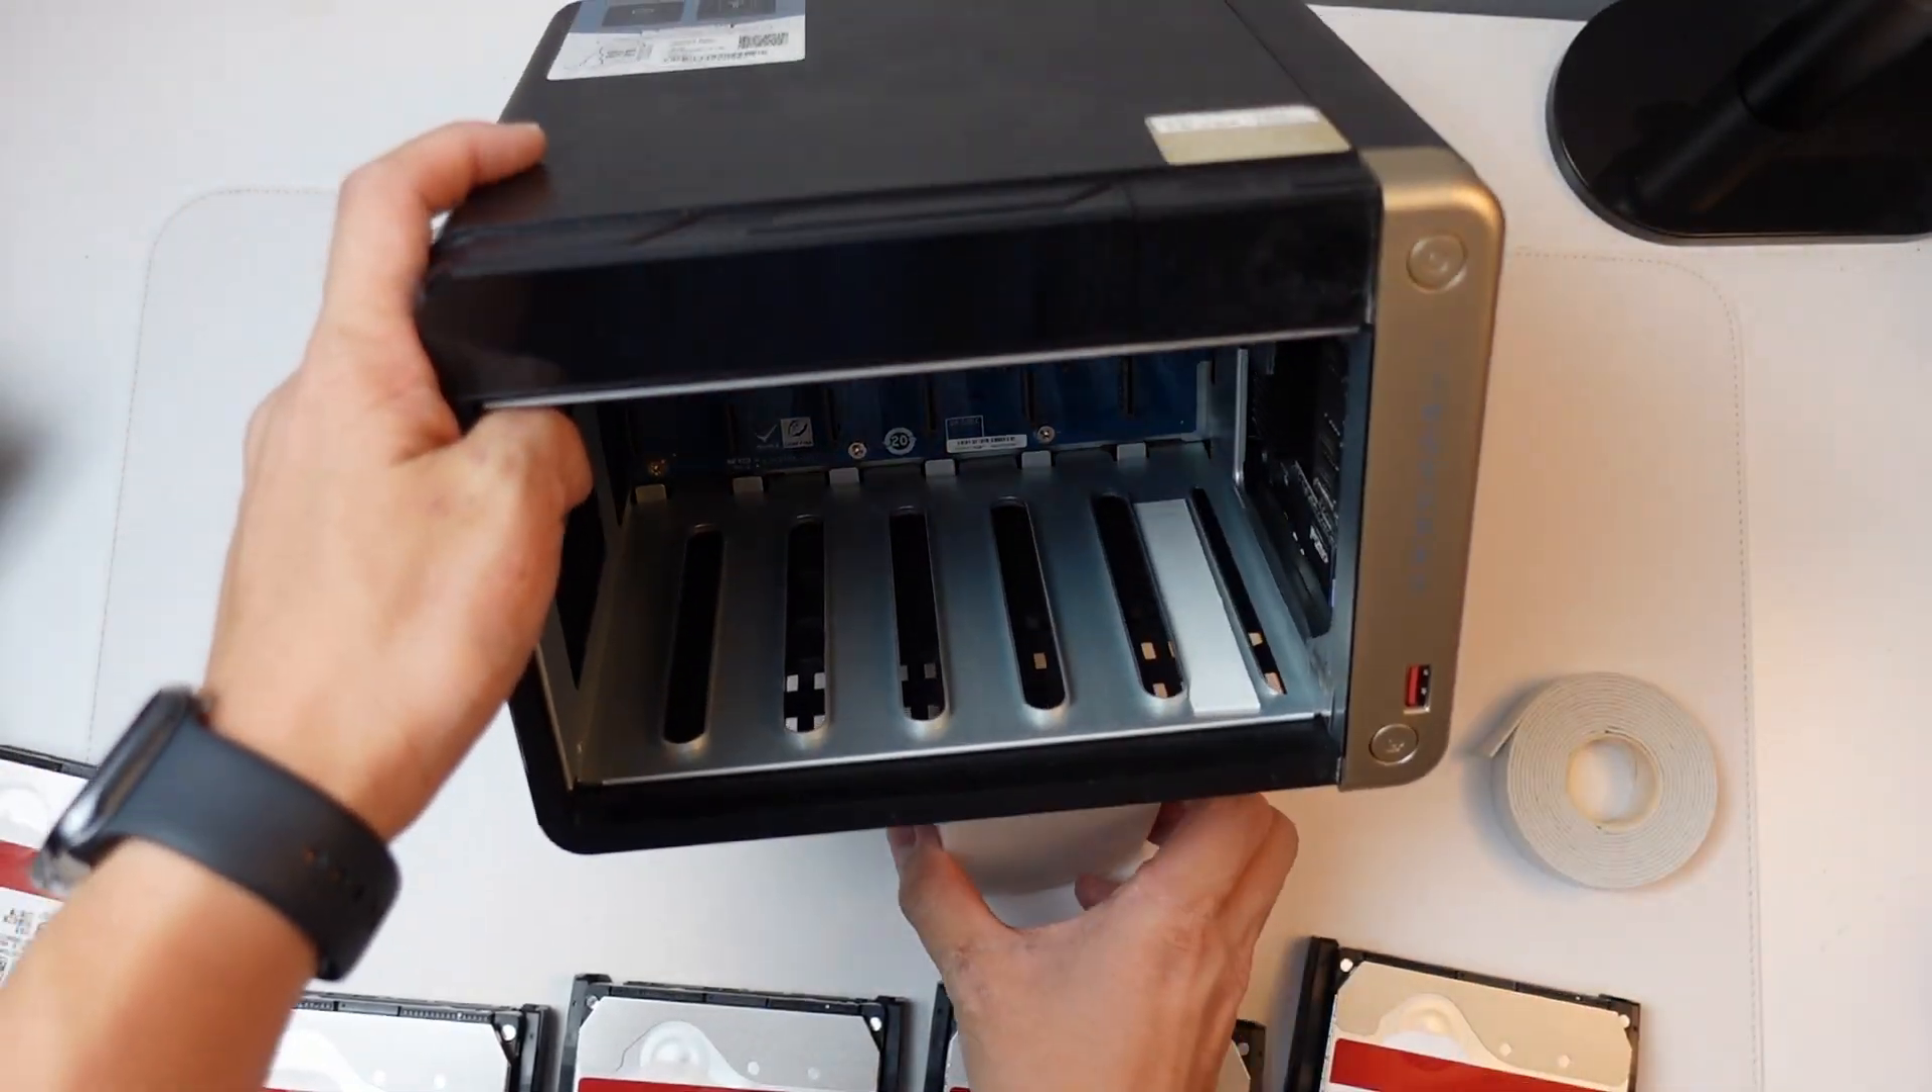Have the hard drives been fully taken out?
Yes.